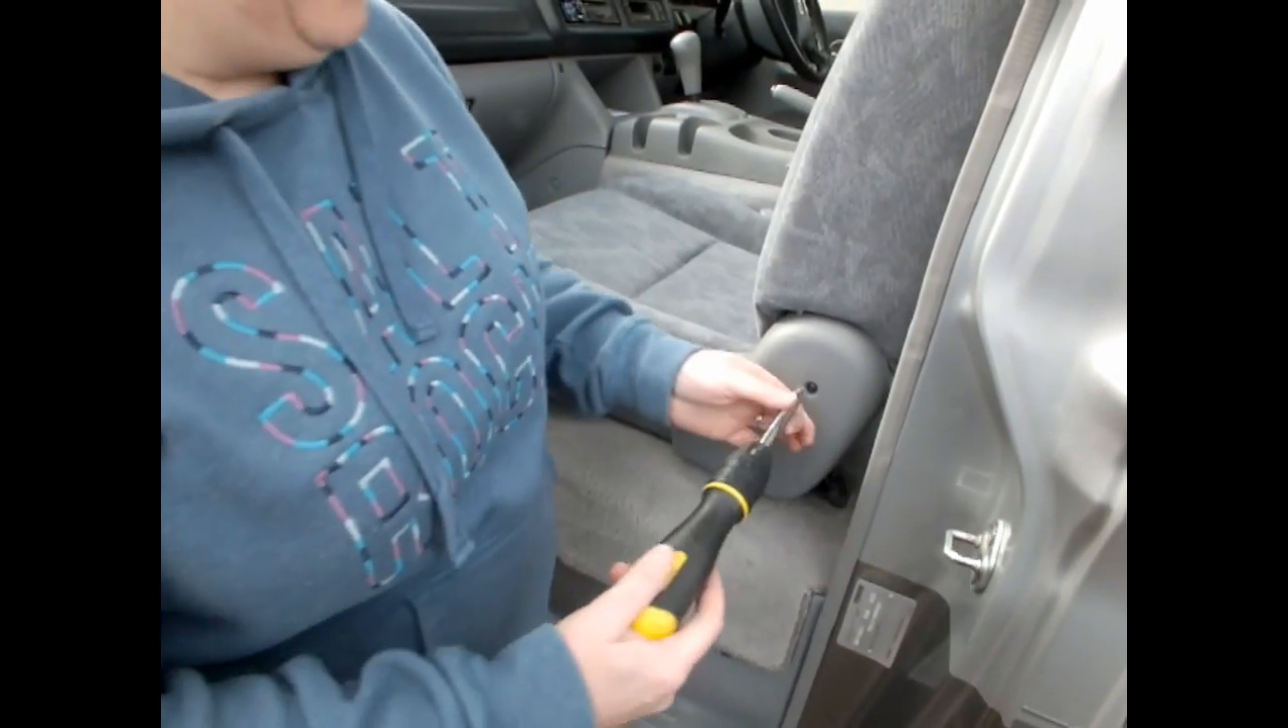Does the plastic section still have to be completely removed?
Yes.